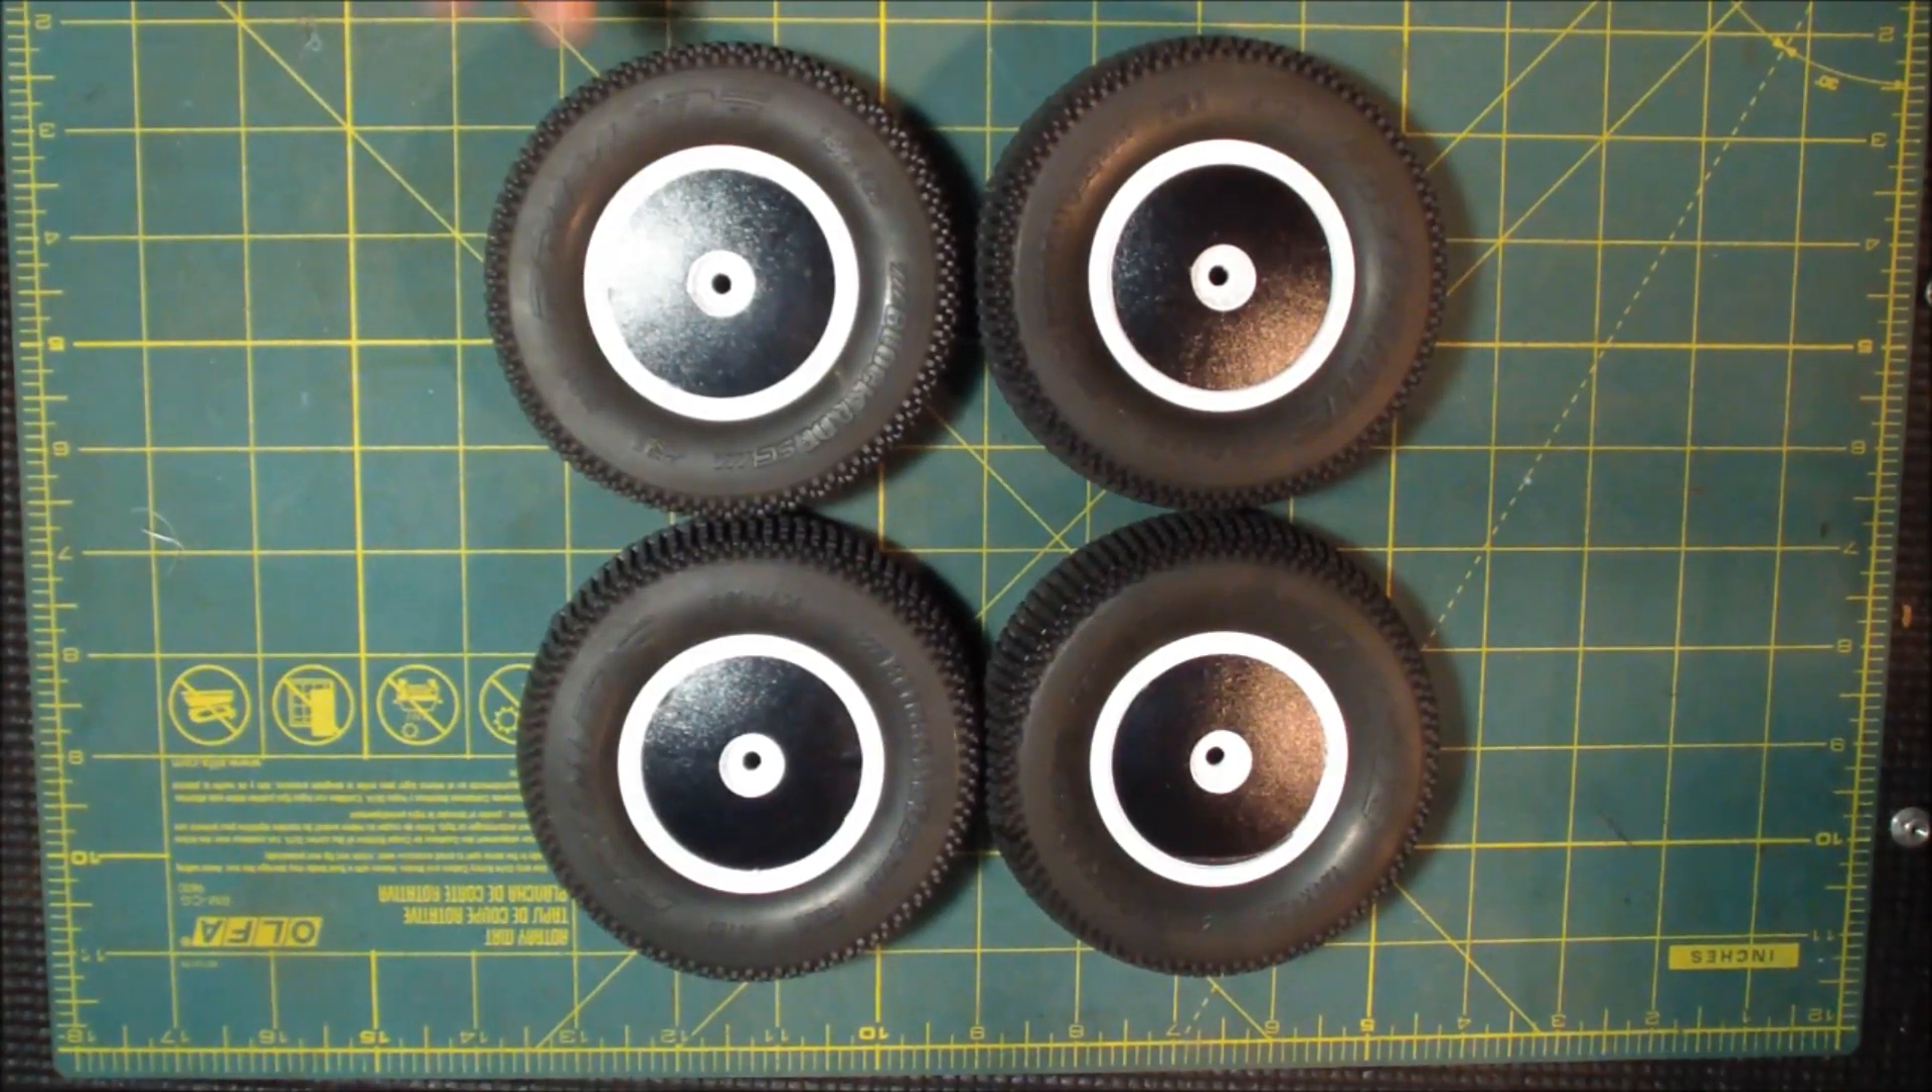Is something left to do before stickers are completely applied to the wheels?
No.